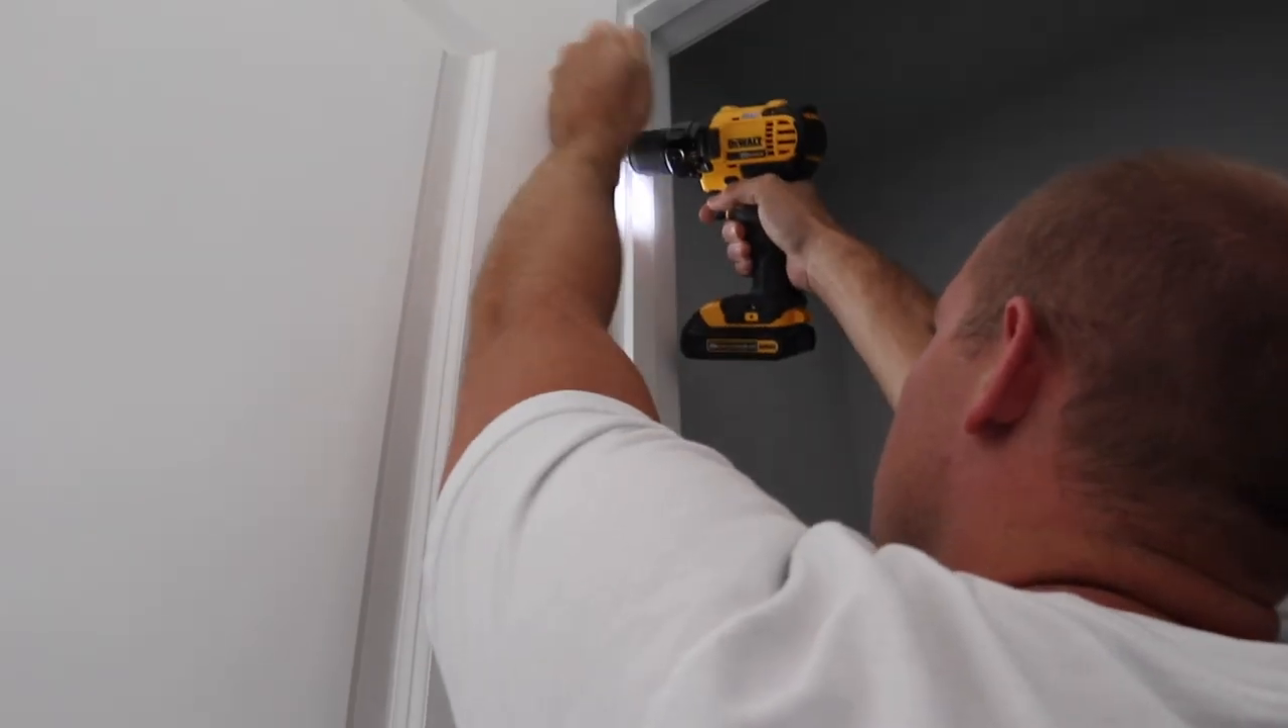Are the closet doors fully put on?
No.